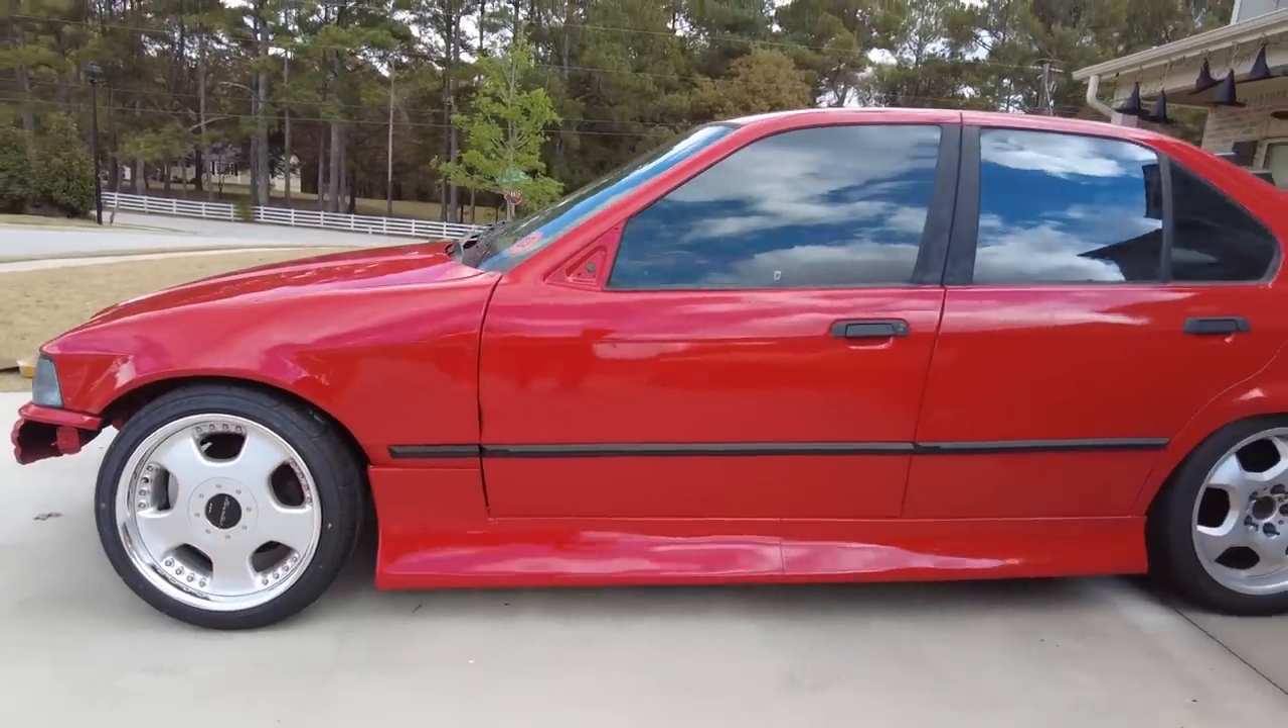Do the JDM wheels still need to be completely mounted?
No.